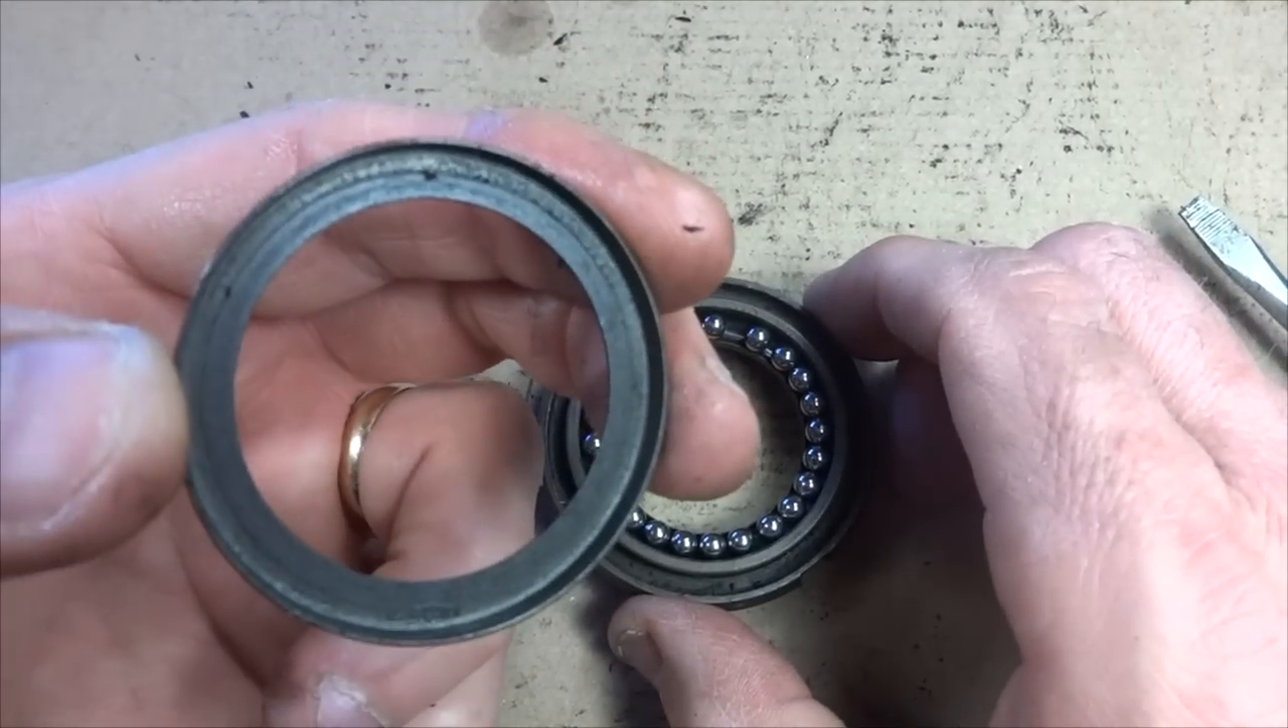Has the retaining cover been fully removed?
Yes.